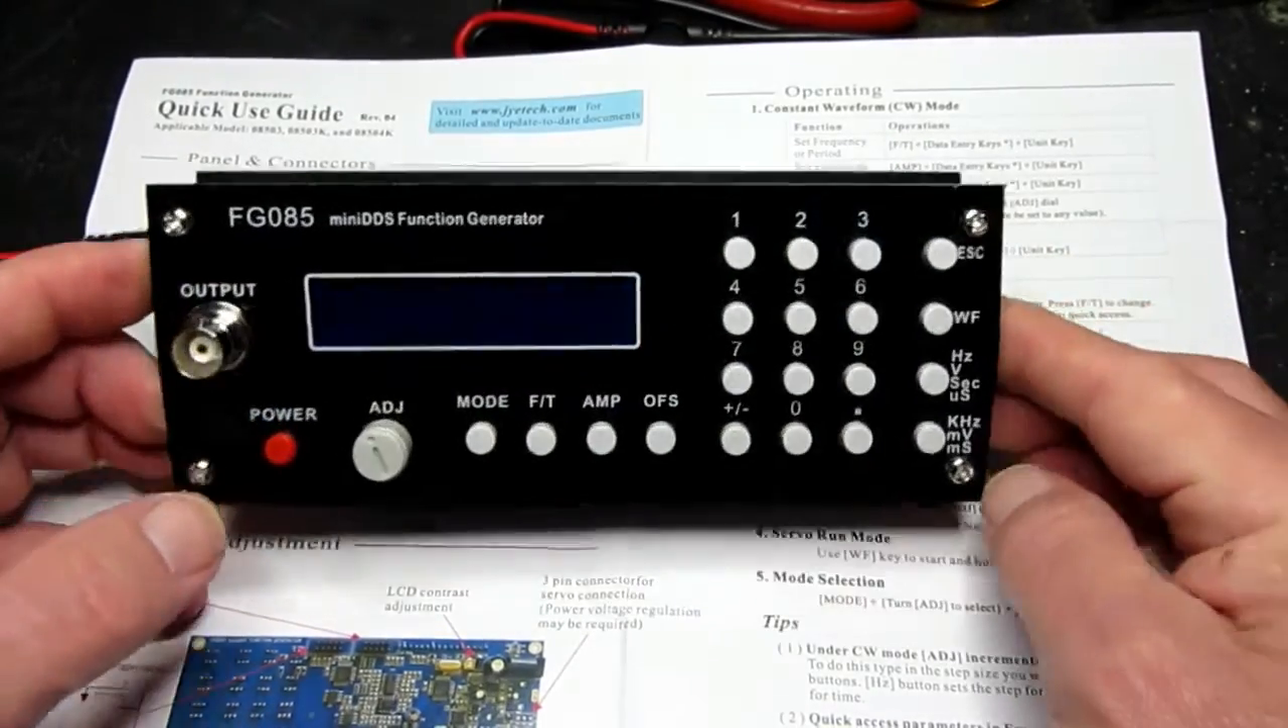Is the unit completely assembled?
Yes.